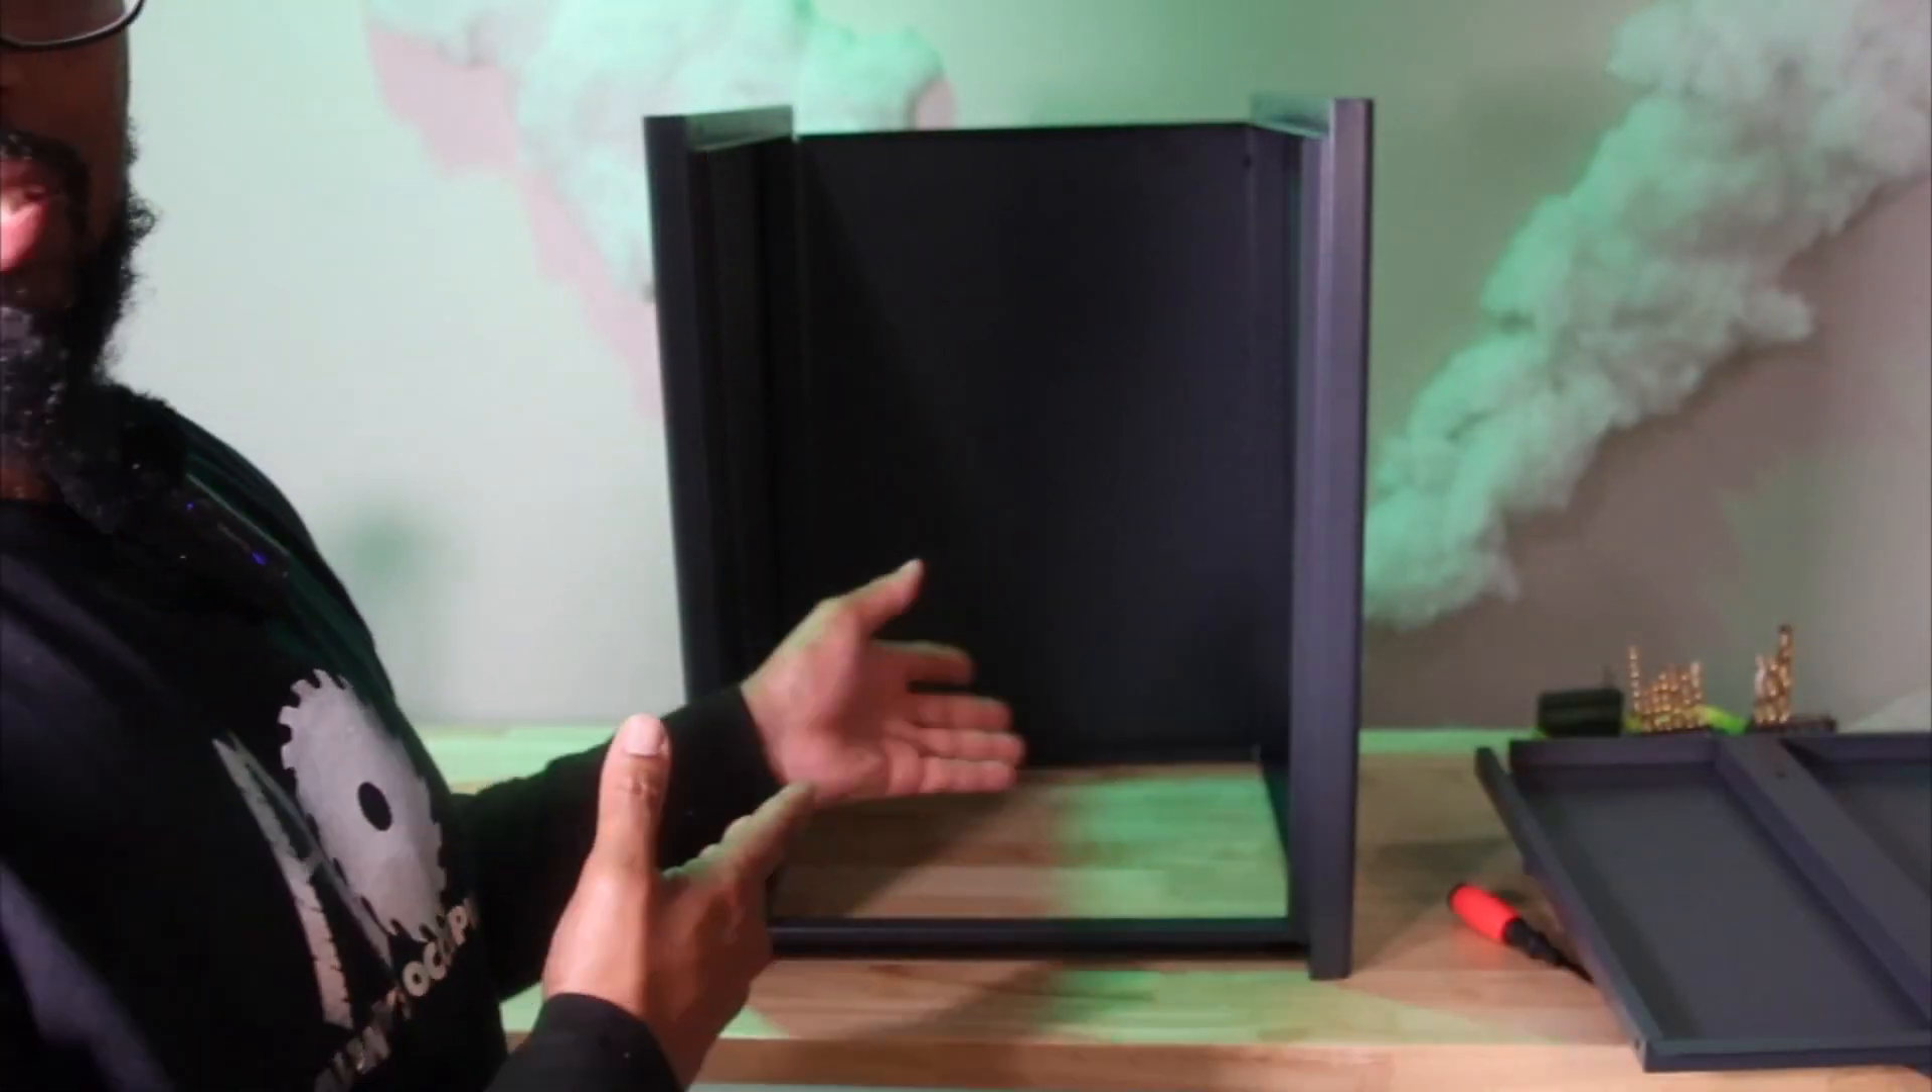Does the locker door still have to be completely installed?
Yes.